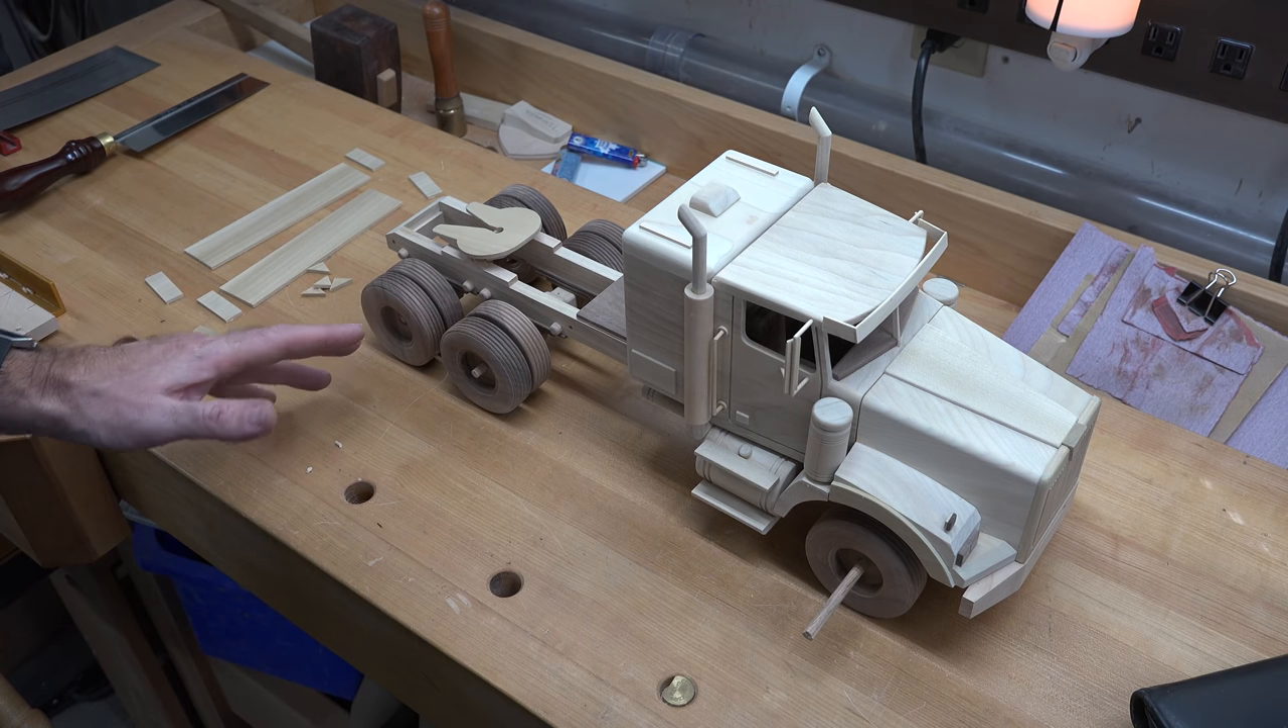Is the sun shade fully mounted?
Yes.